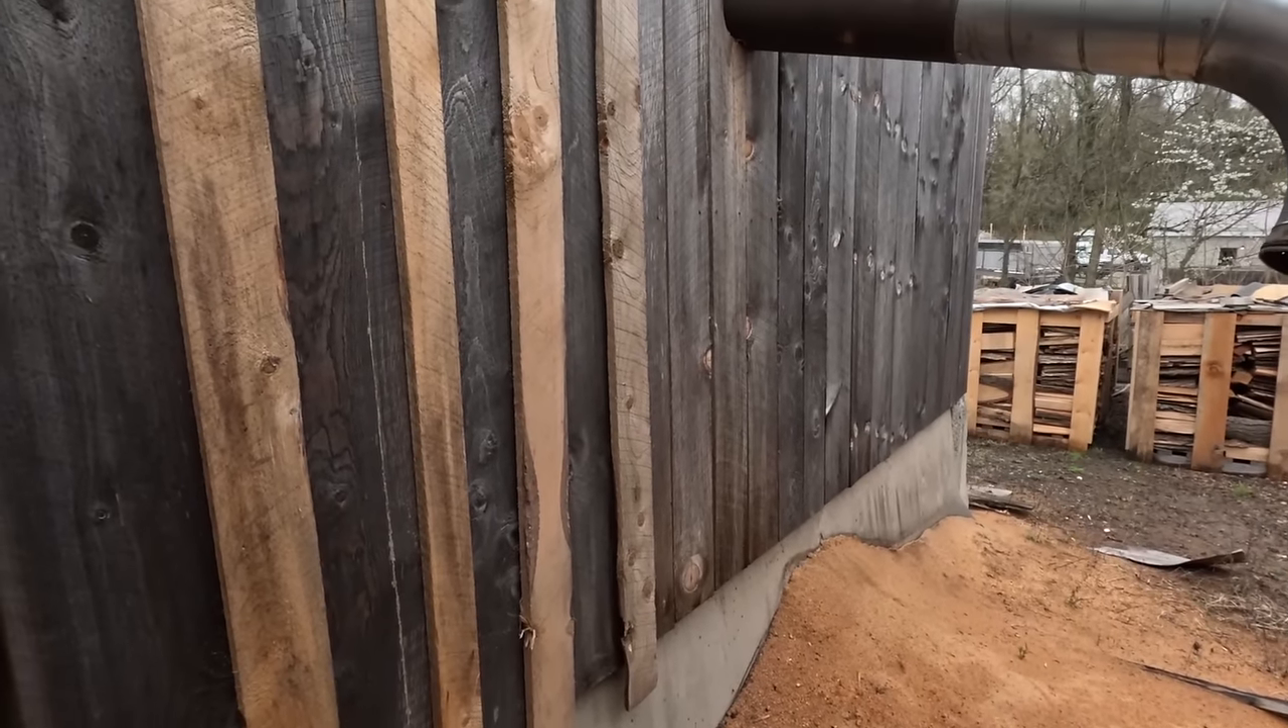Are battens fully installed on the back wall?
No.